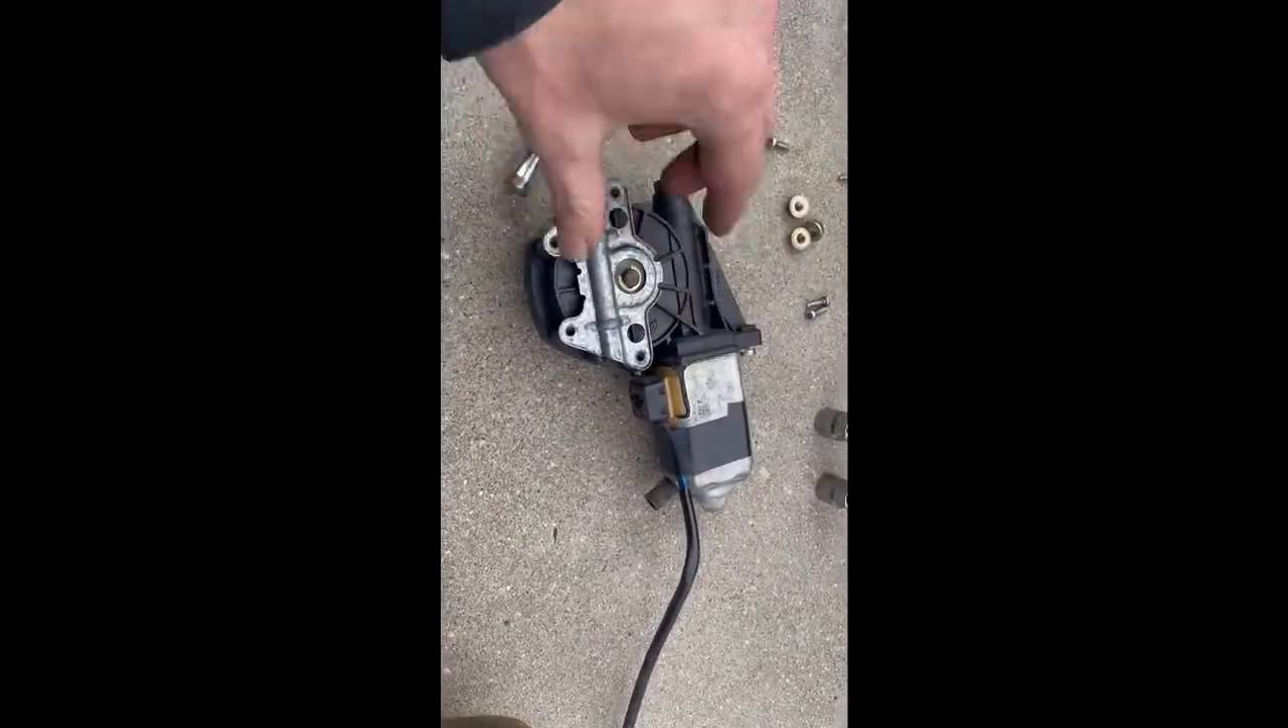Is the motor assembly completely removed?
Yes.